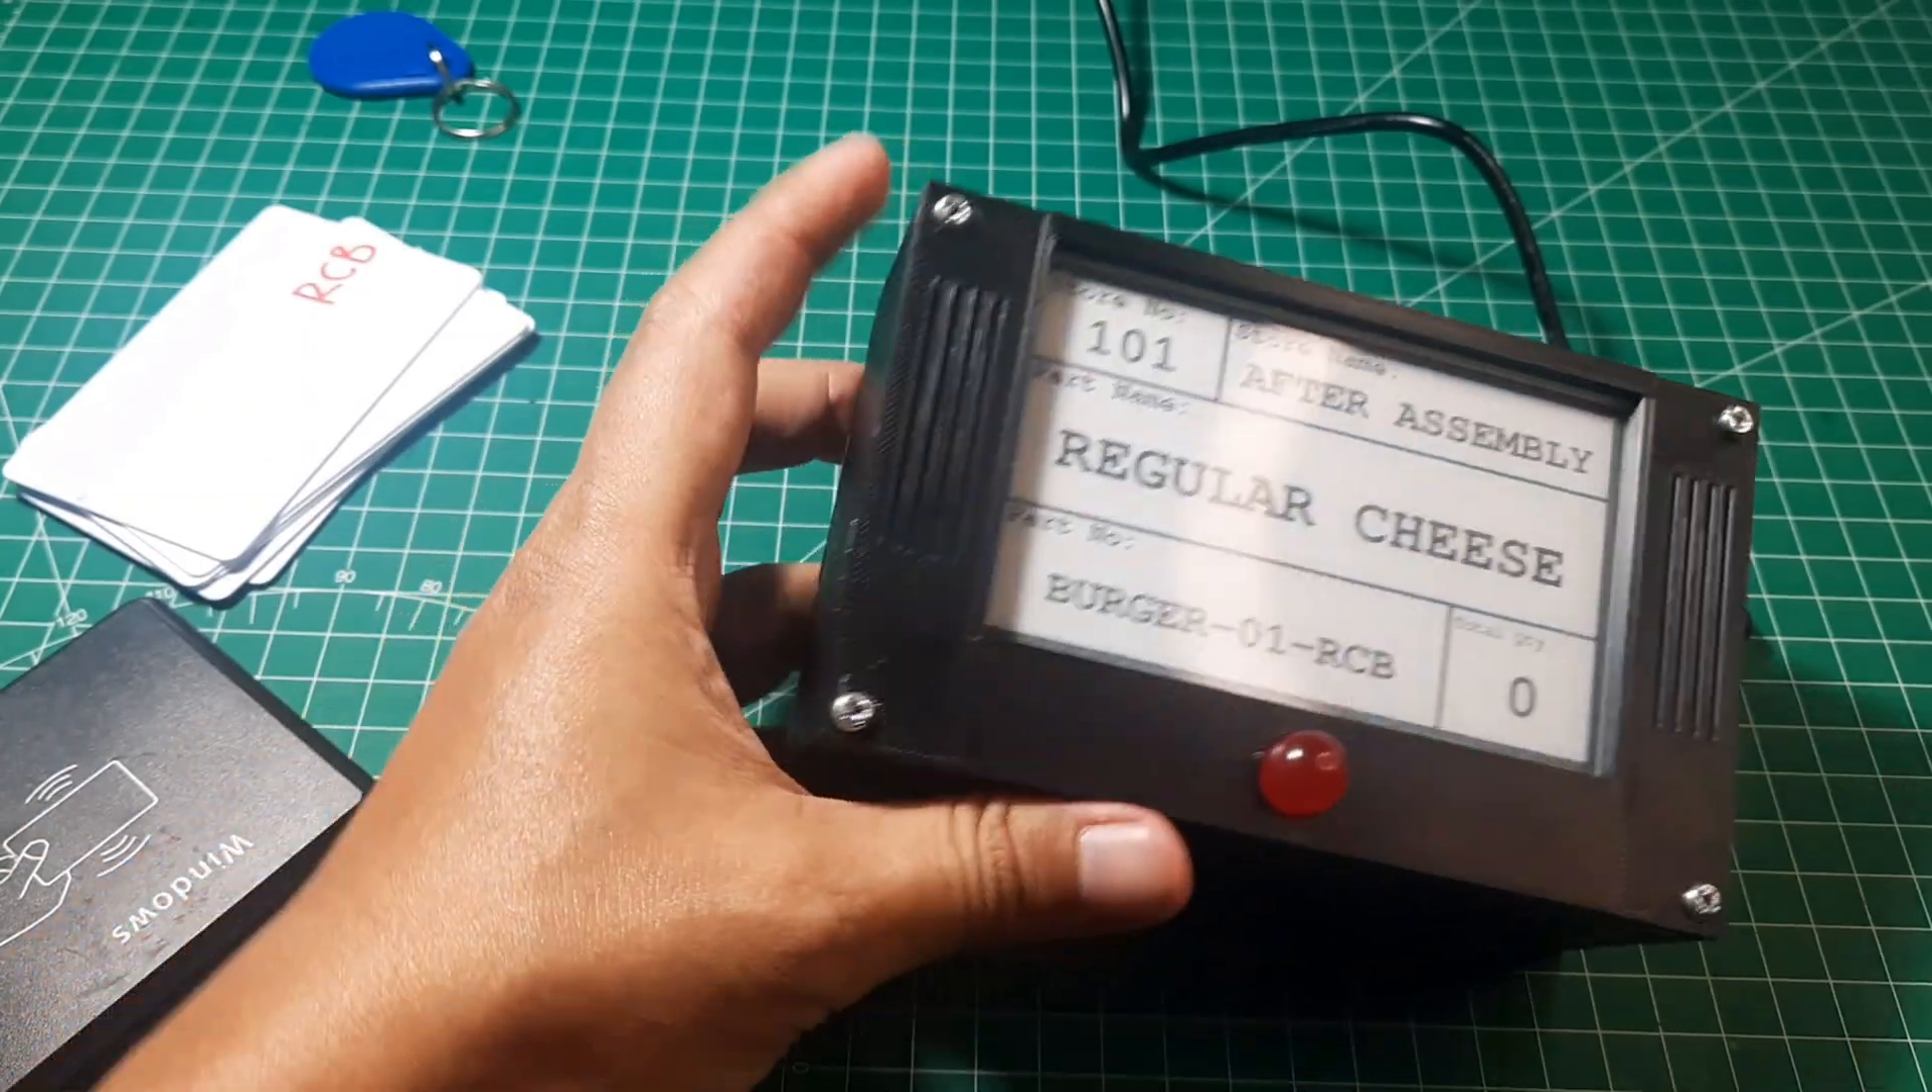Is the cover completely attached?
Yes.